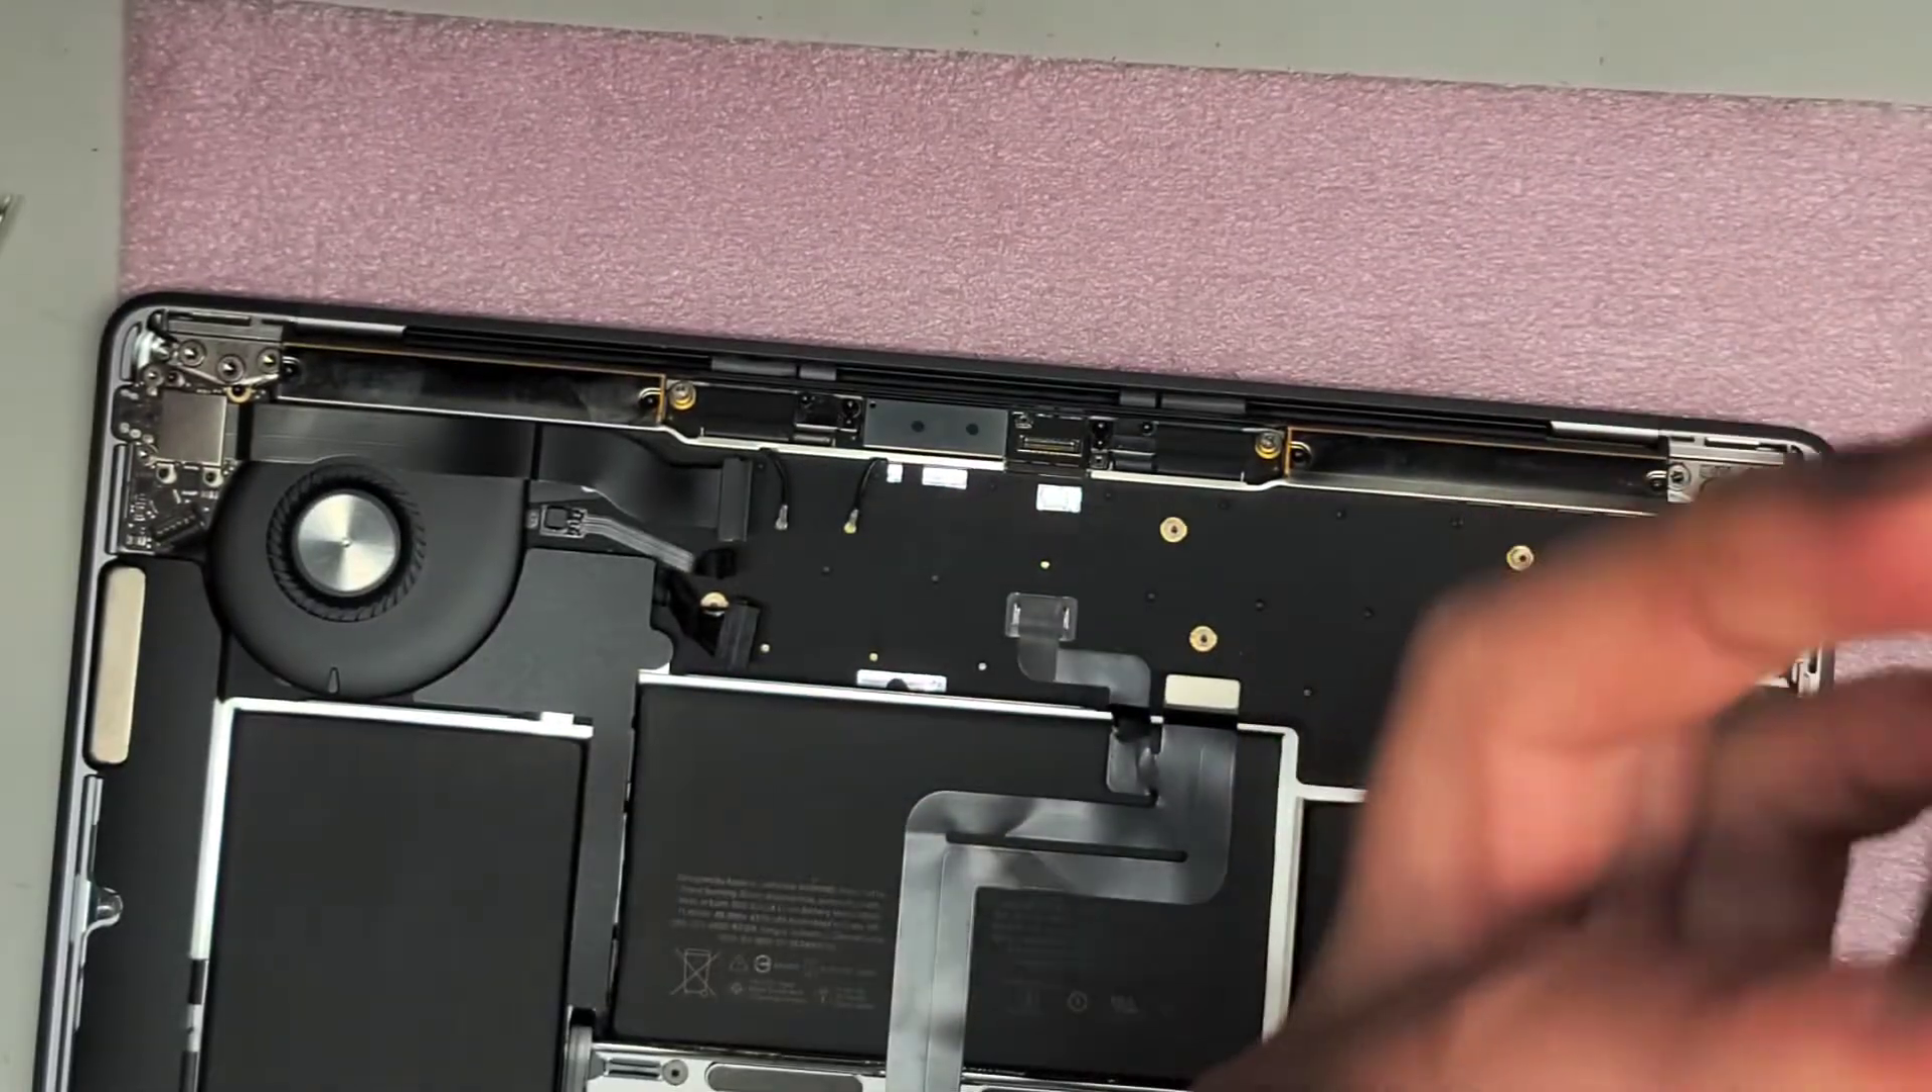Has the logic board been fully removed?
Yes.